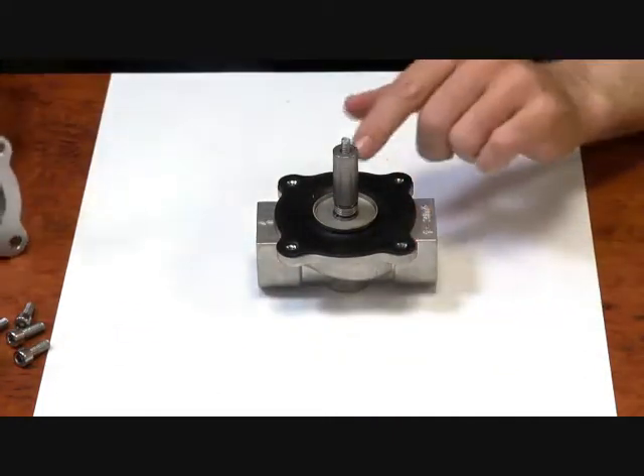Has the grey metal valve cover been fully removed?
Yes.